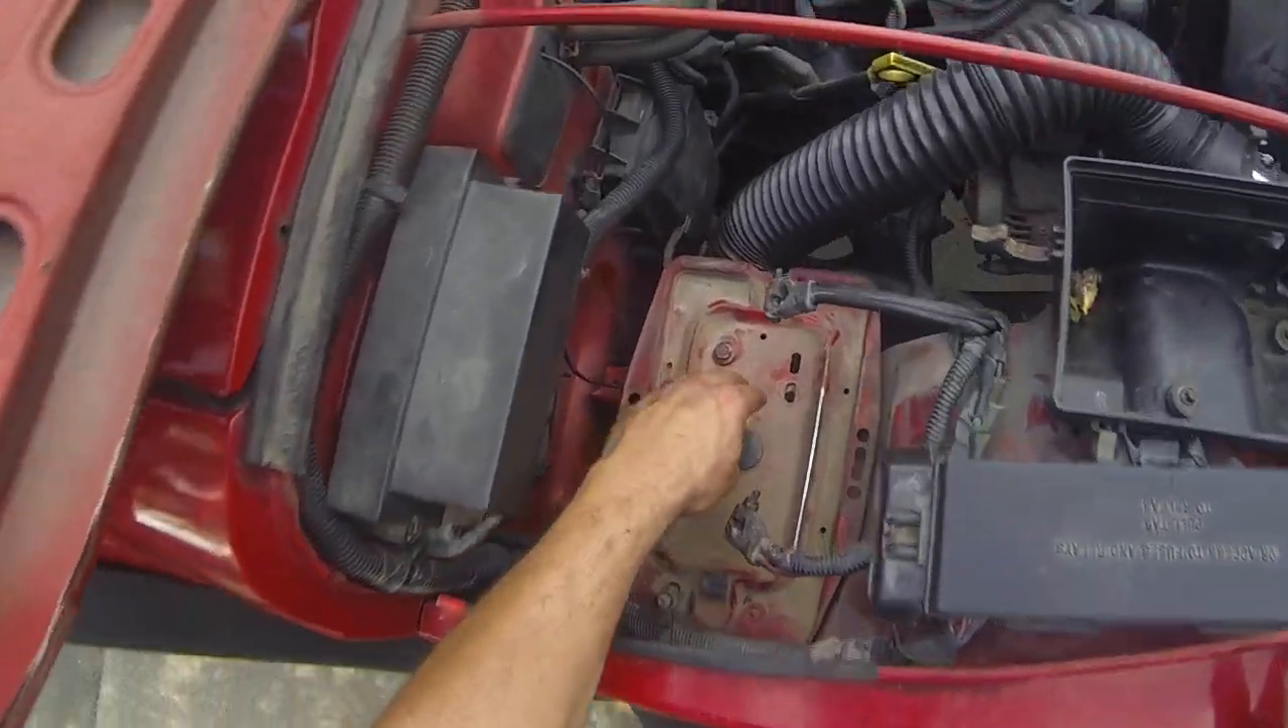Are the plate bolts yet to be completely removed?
Yes.